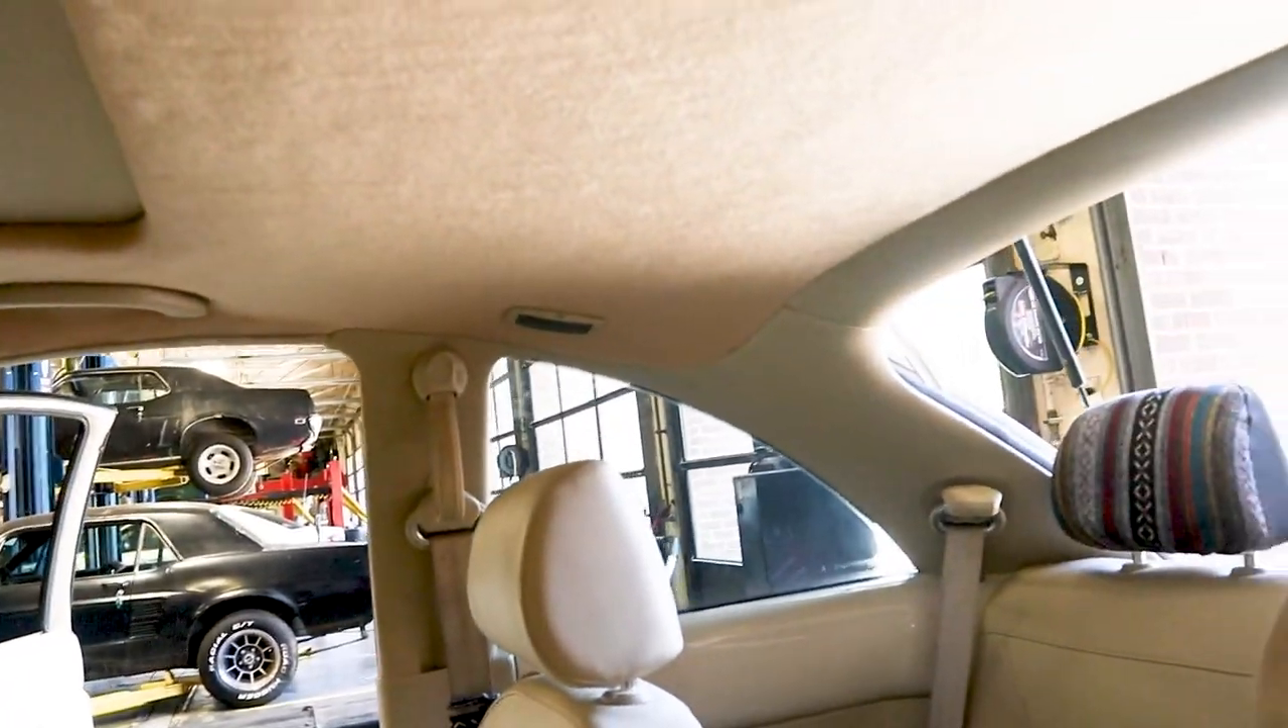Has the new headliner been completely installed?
Yes.